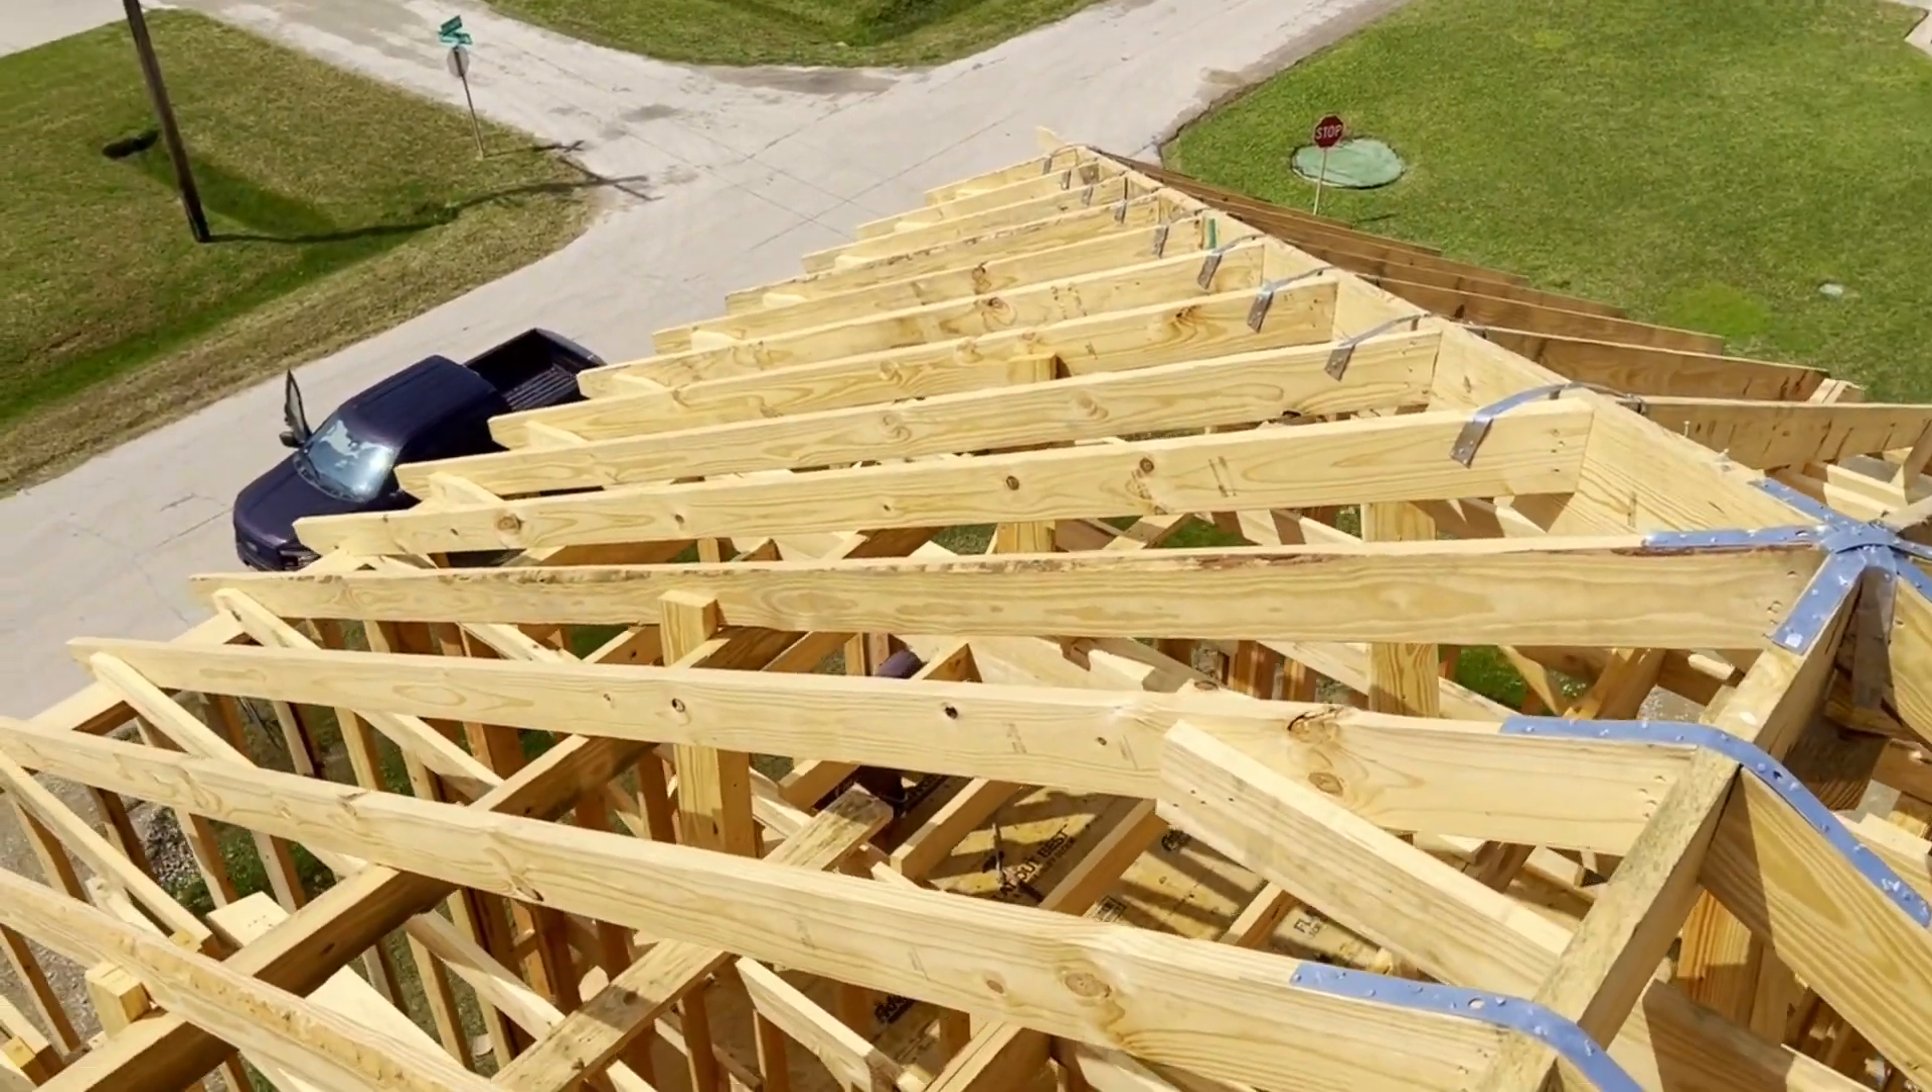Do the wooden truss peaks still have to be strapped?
No.